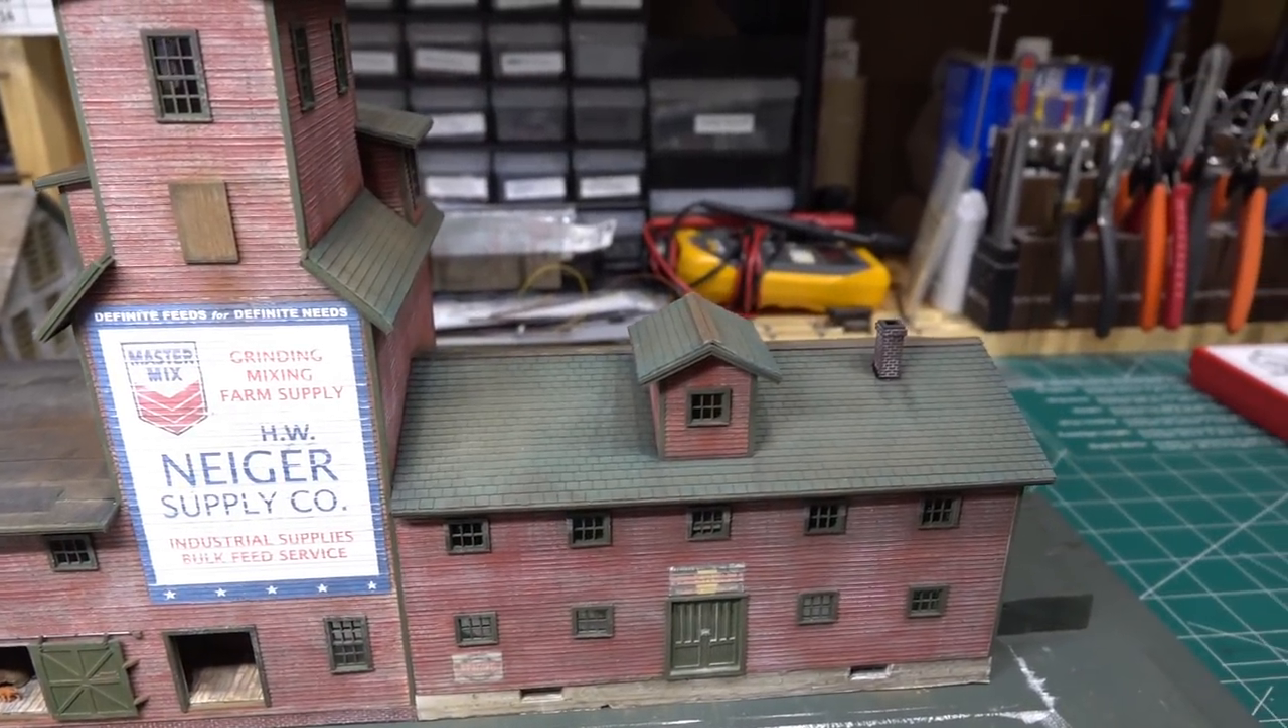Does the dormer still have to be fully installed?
No.